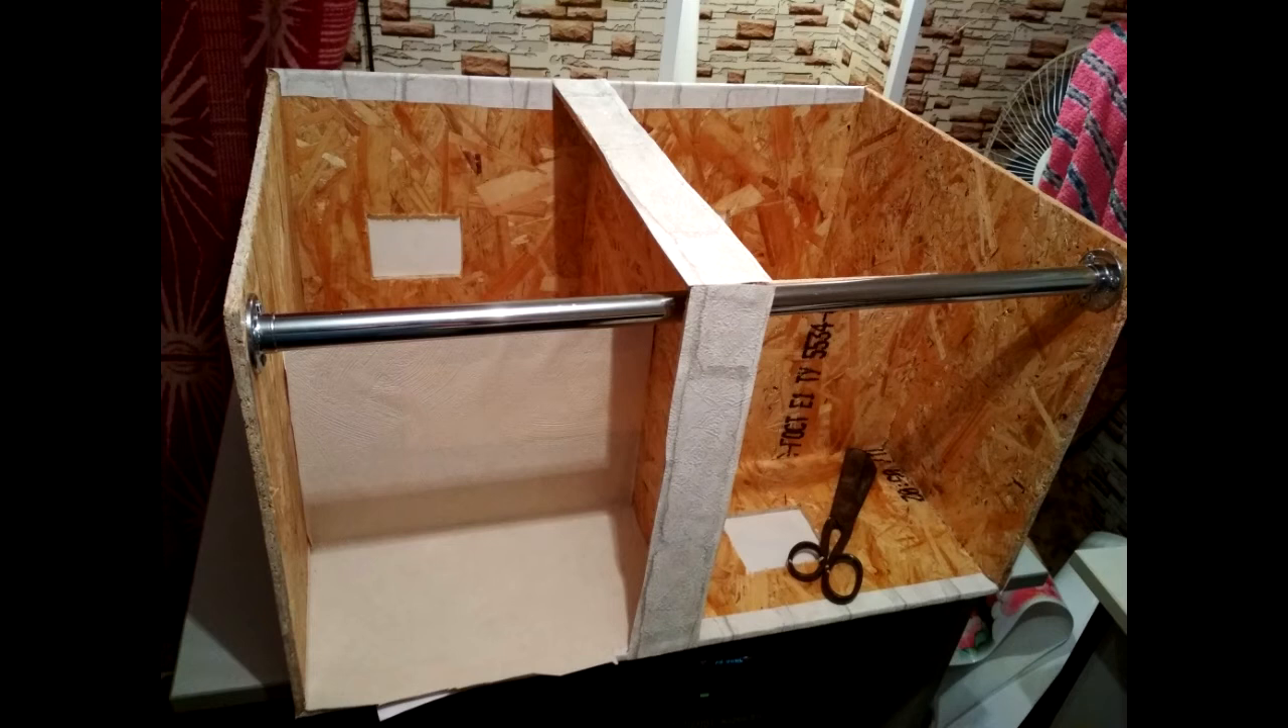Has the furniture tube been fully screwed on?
Yes.